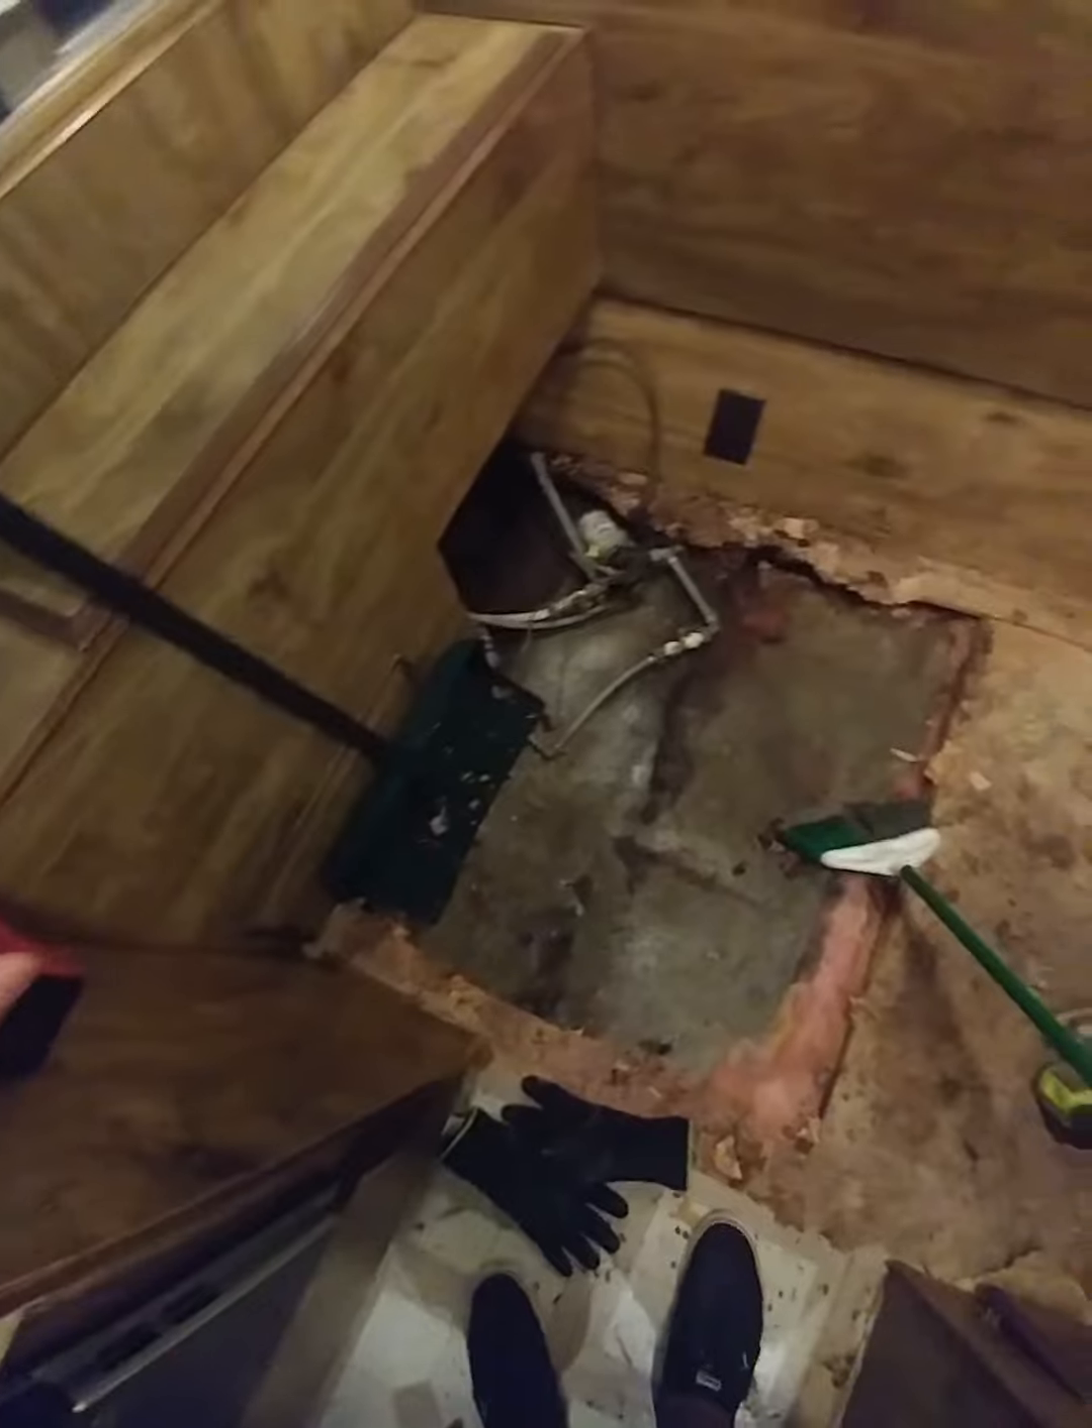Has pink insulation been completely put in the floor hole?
No.